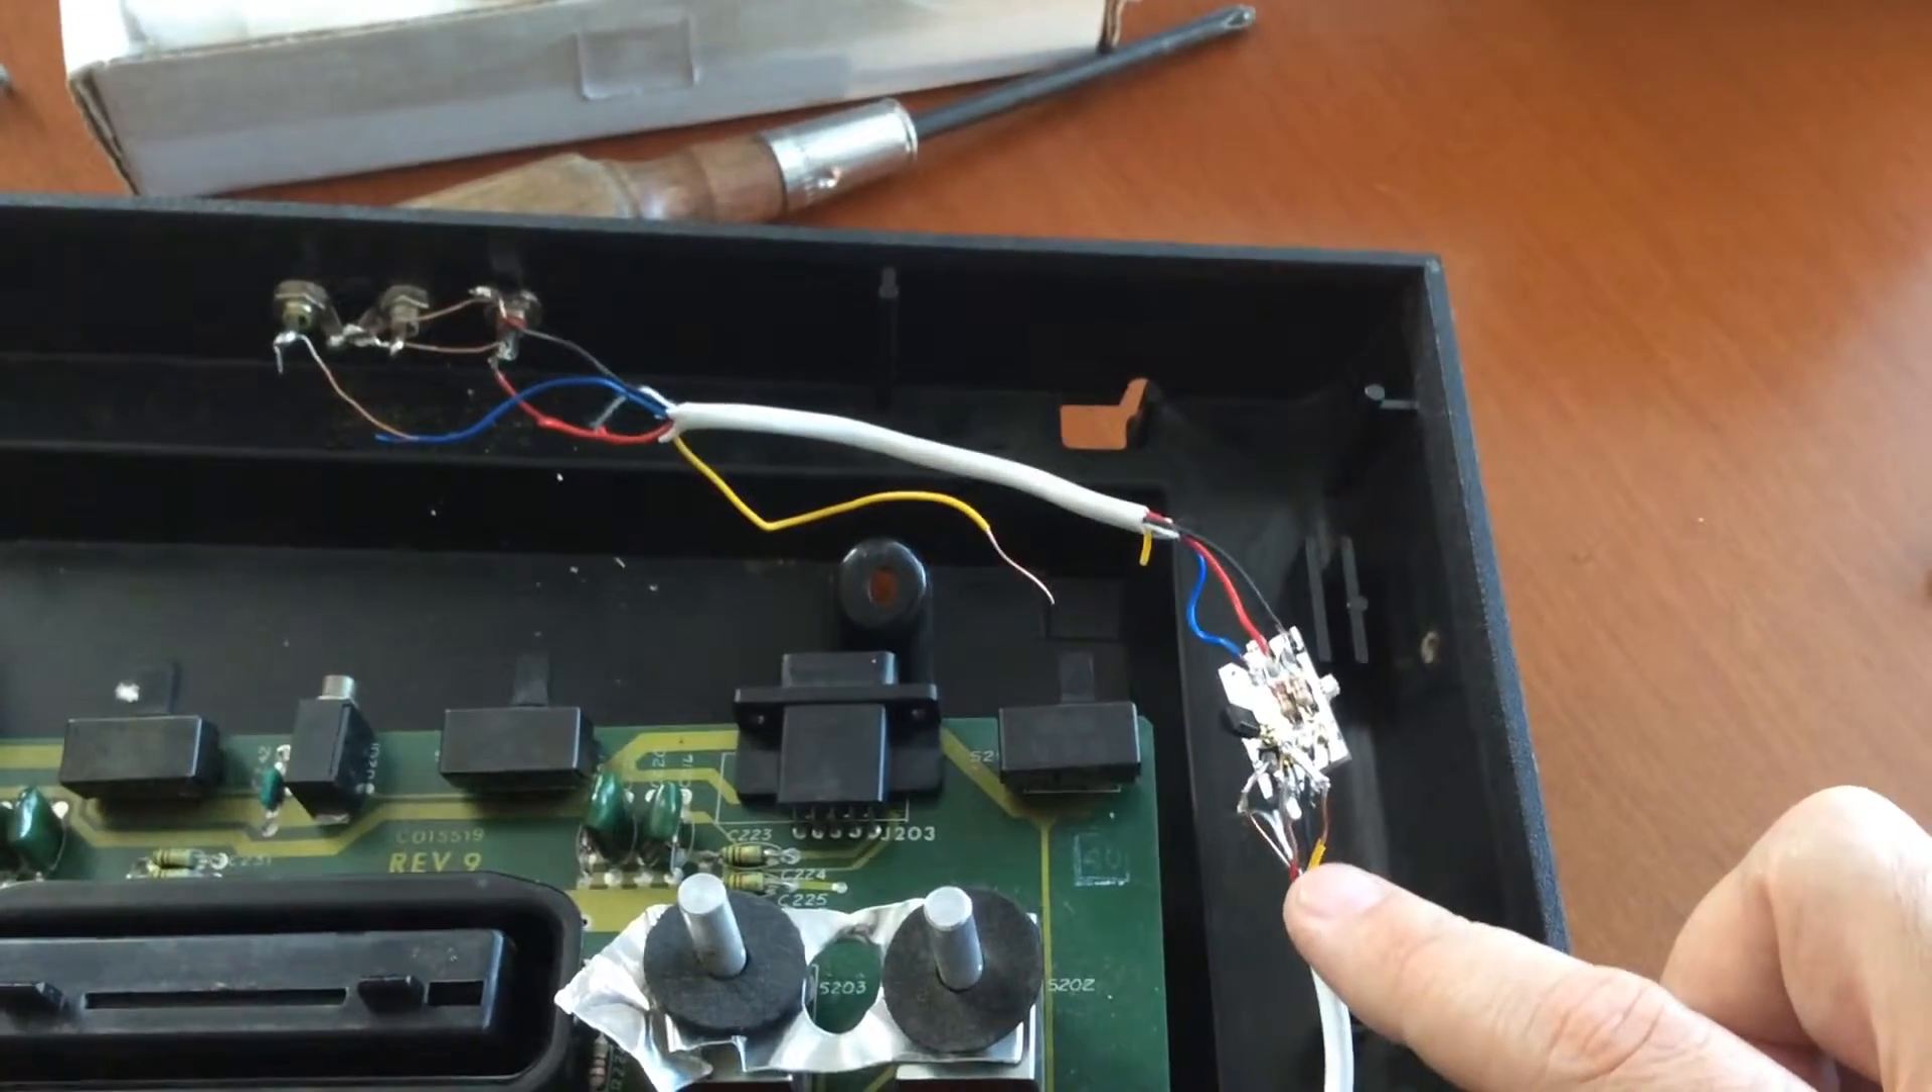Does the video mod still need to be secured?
Yes.